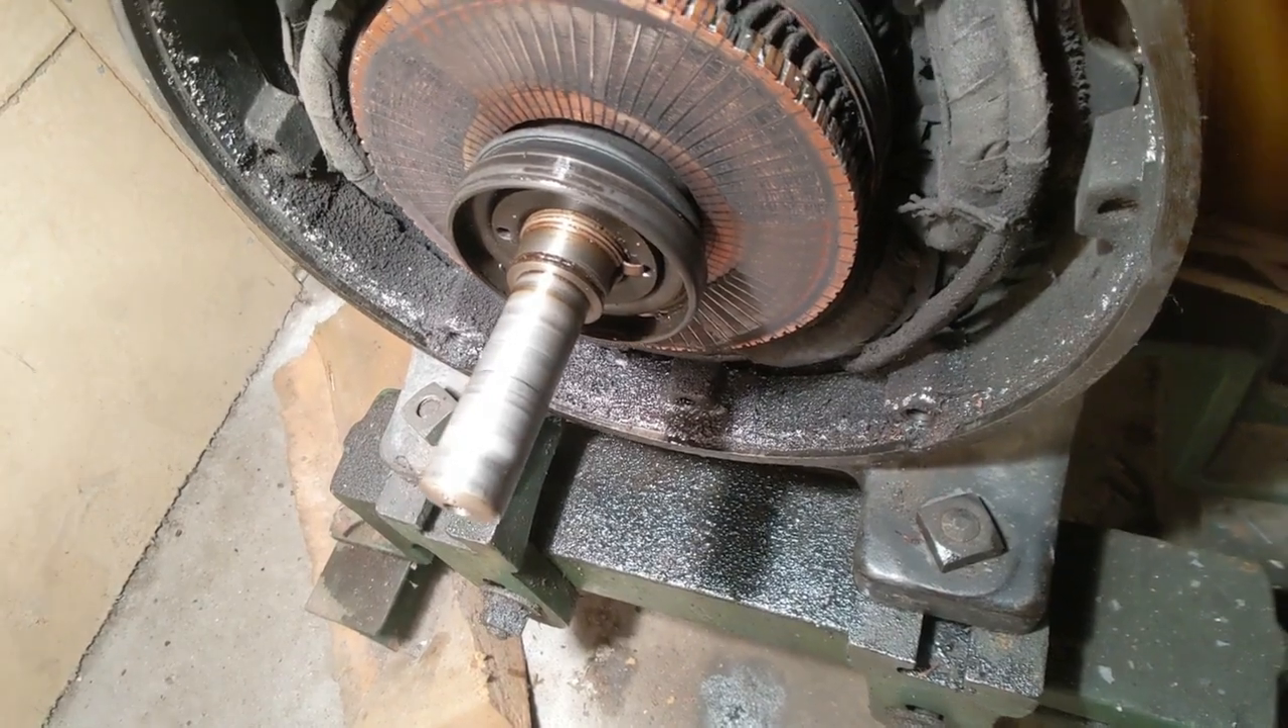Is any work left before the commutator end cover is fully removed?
No.